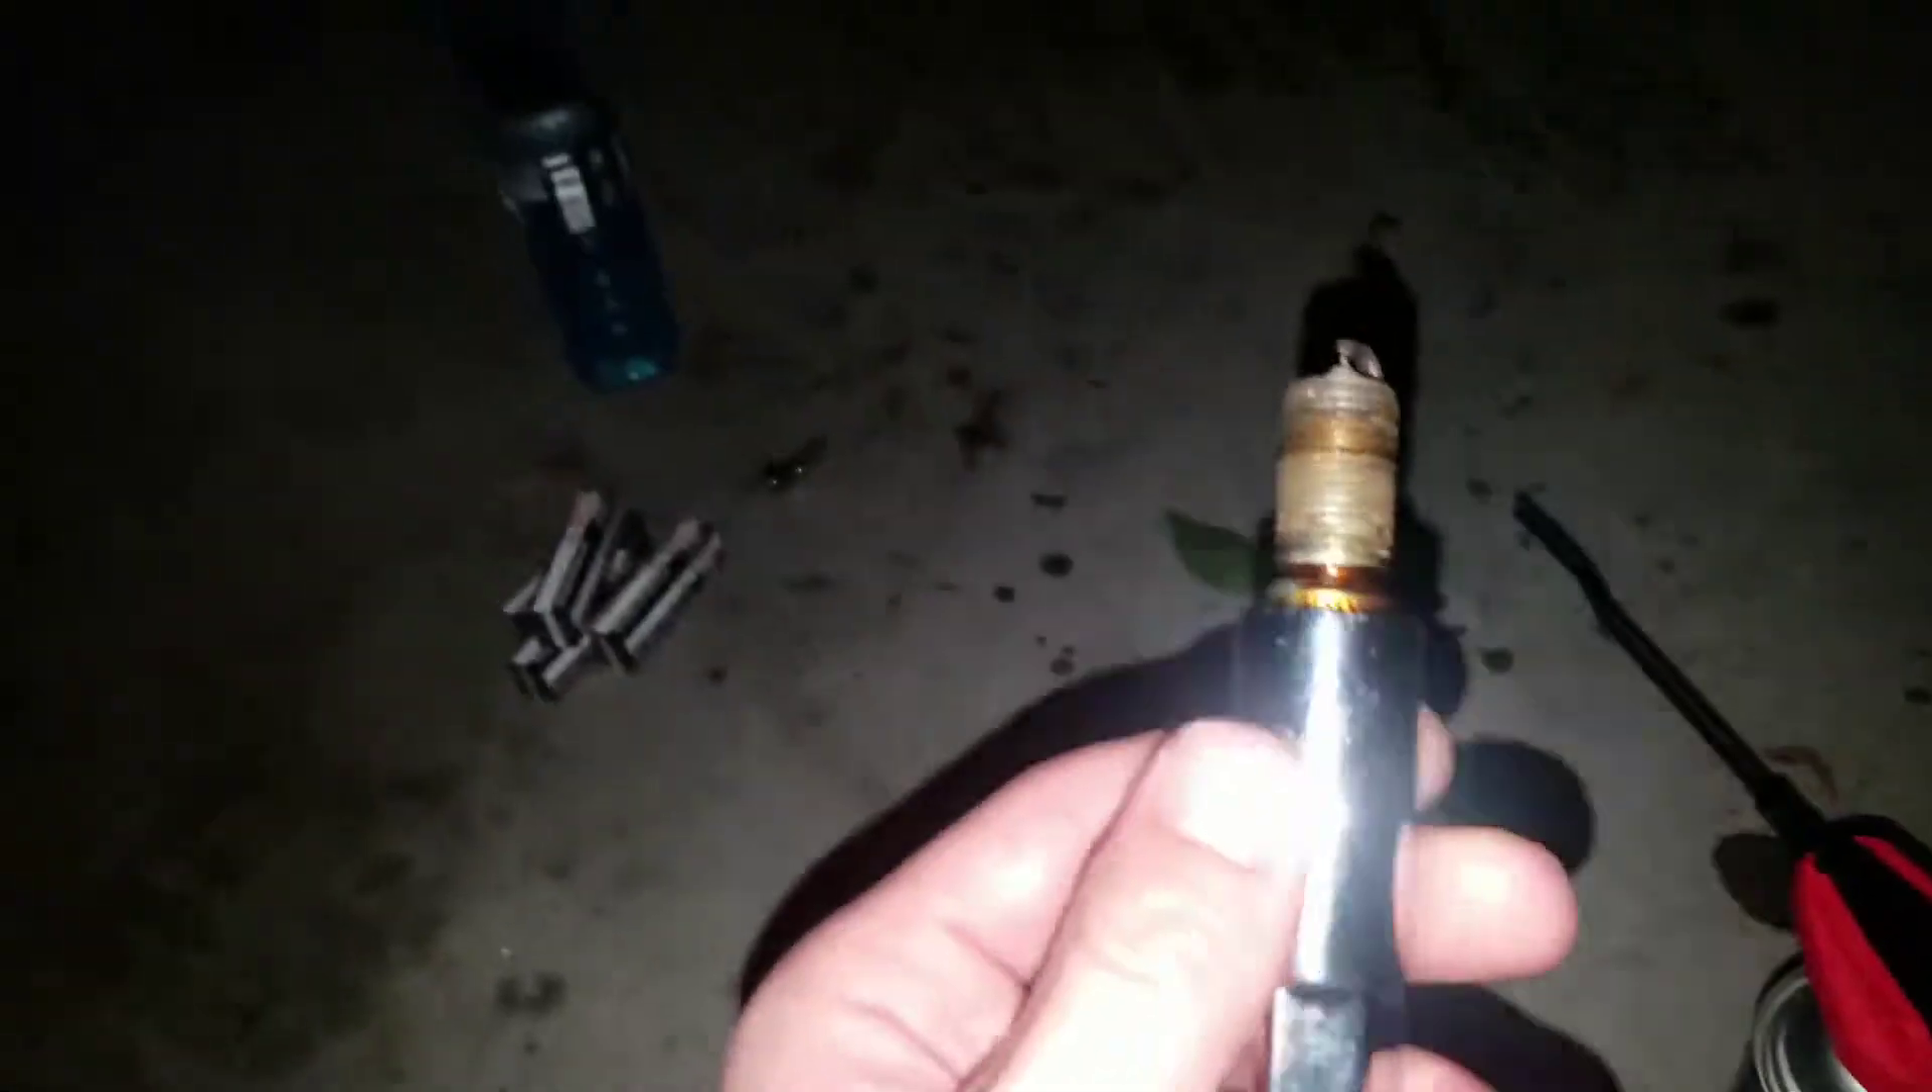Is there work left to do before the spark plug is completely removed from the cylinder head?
No.